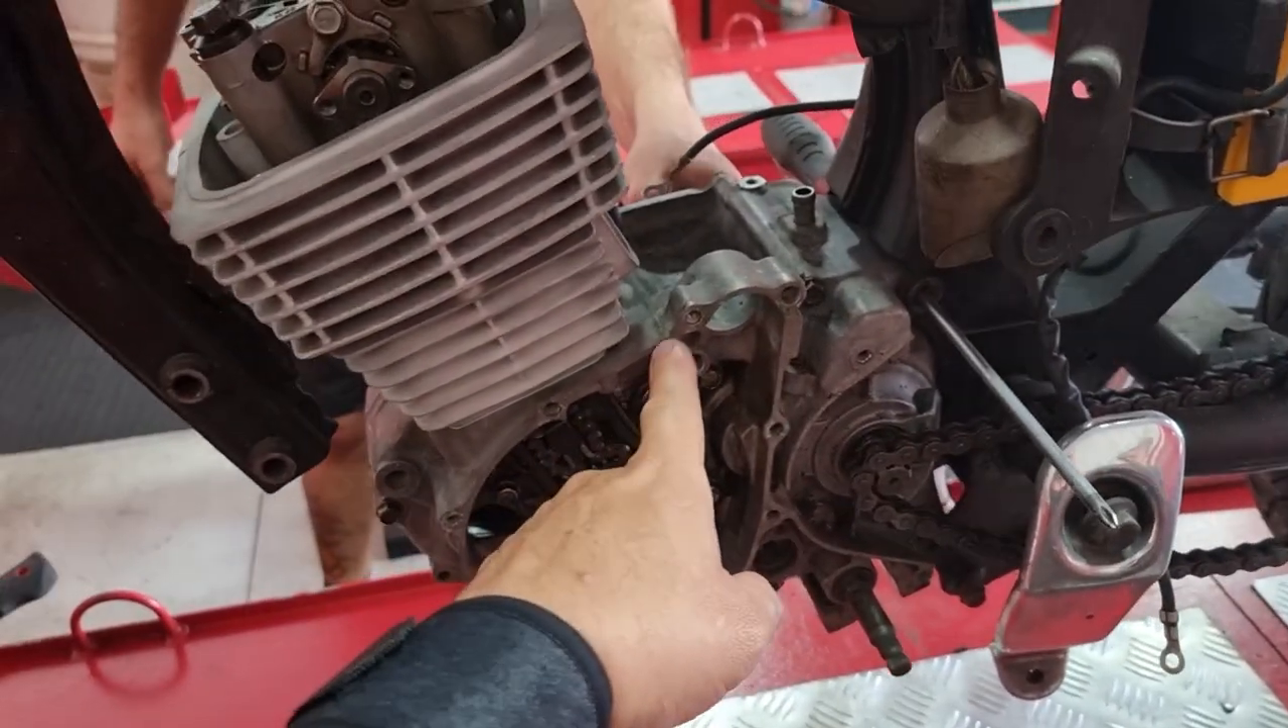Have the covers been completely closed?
No.